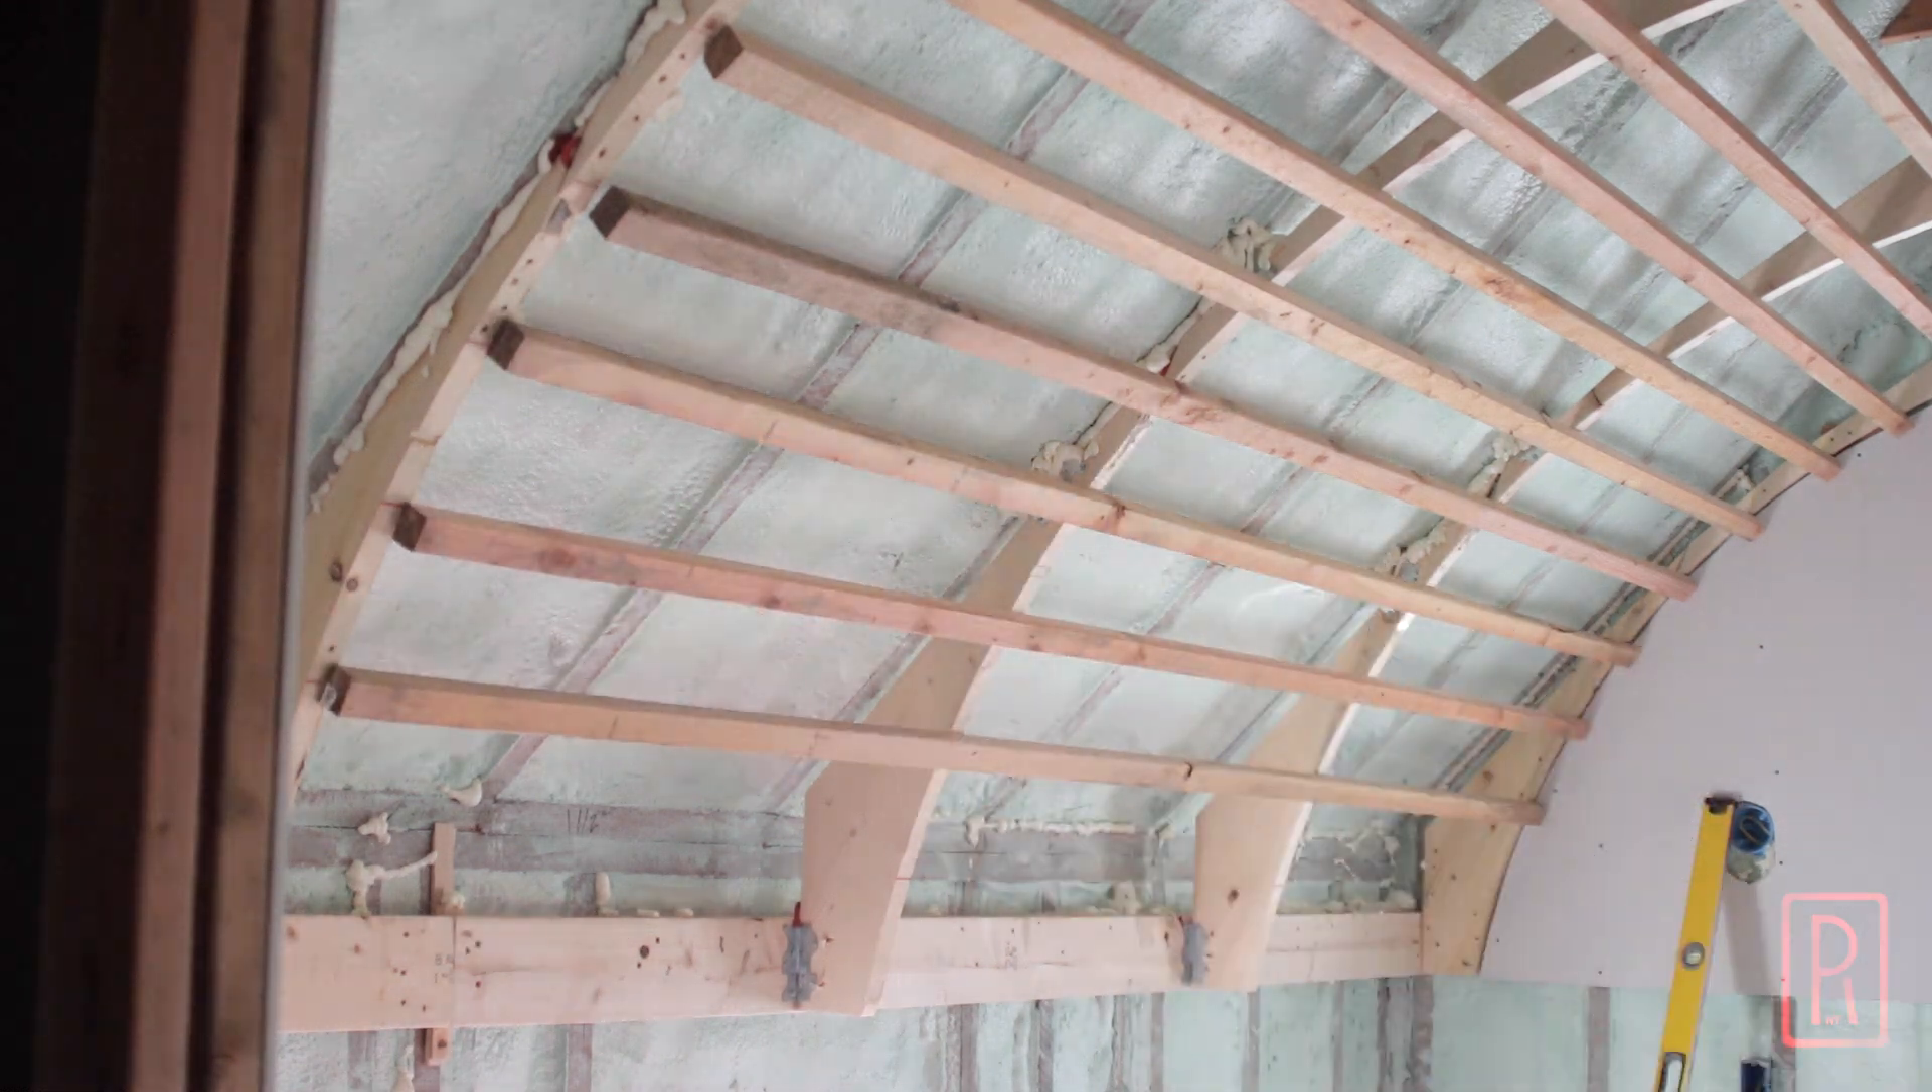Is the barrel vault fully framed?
Yes.